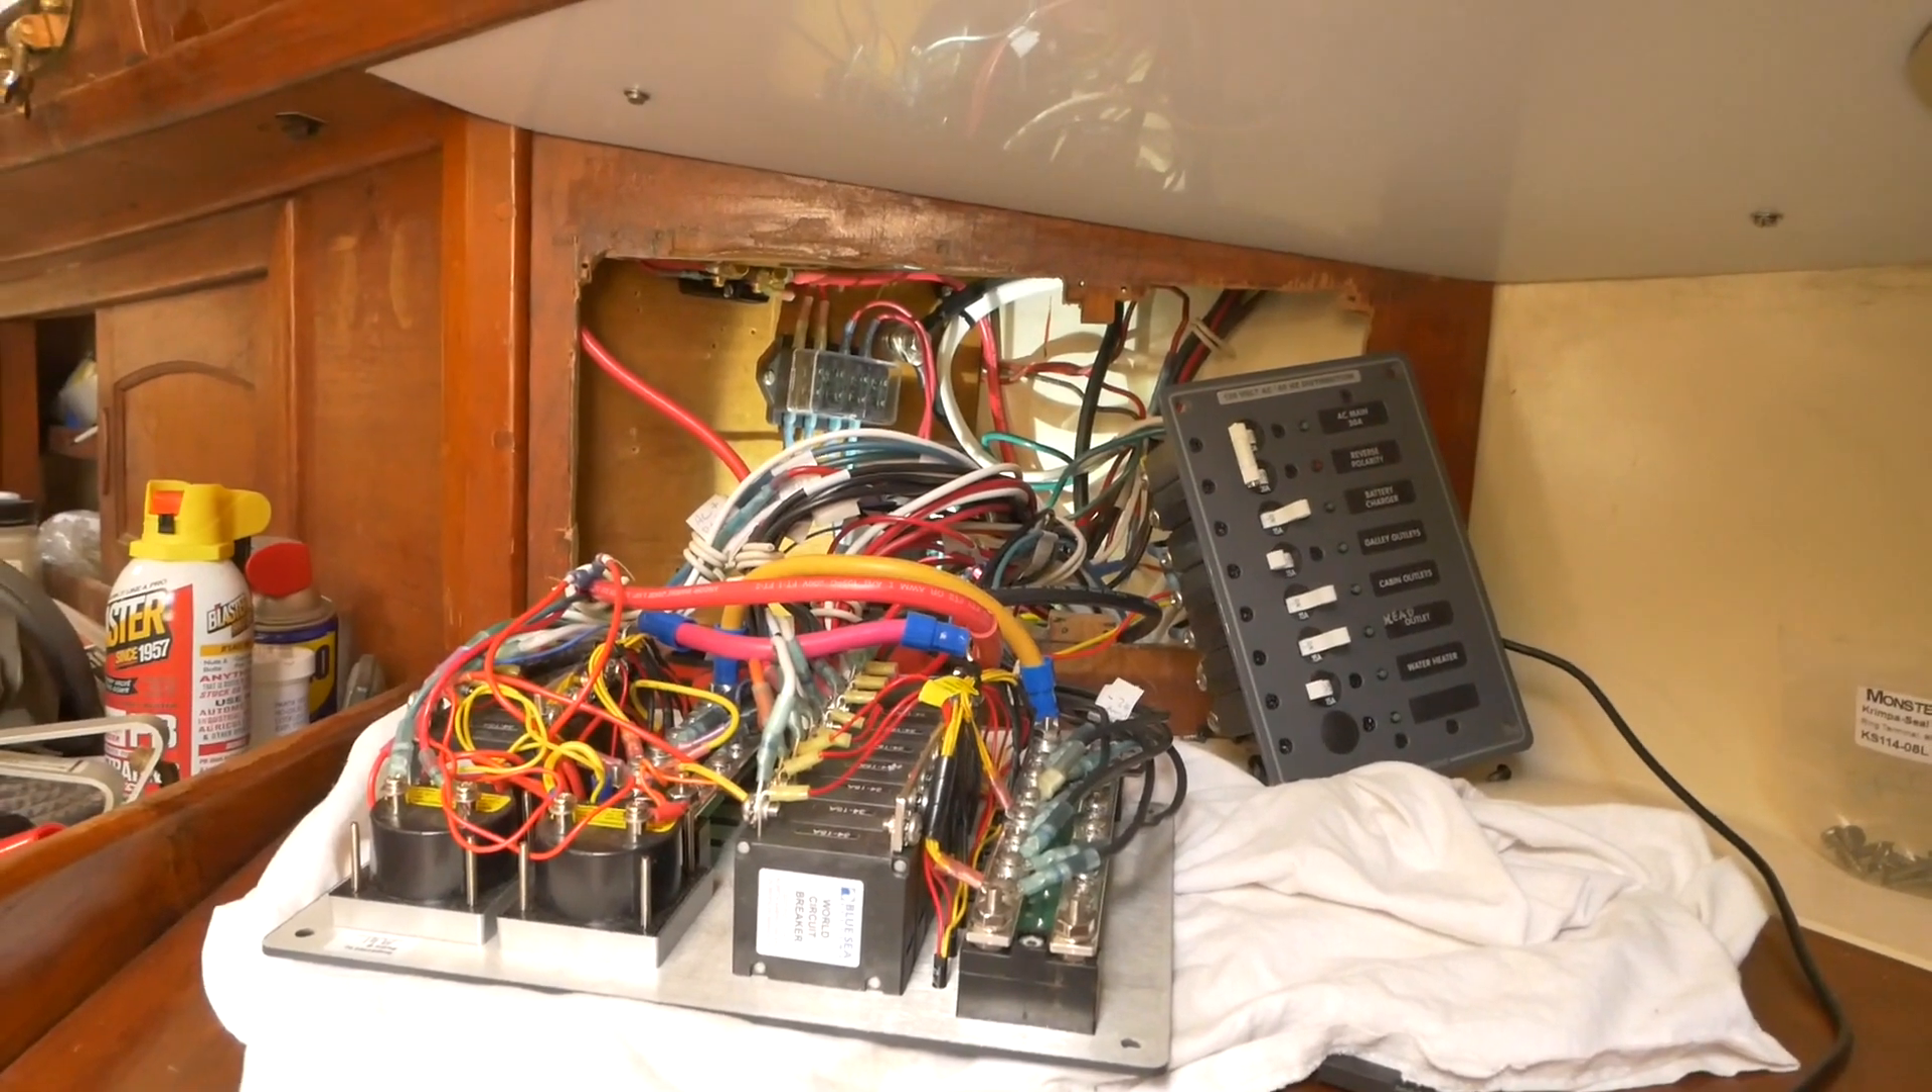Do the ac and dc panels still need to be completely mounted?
Yes.